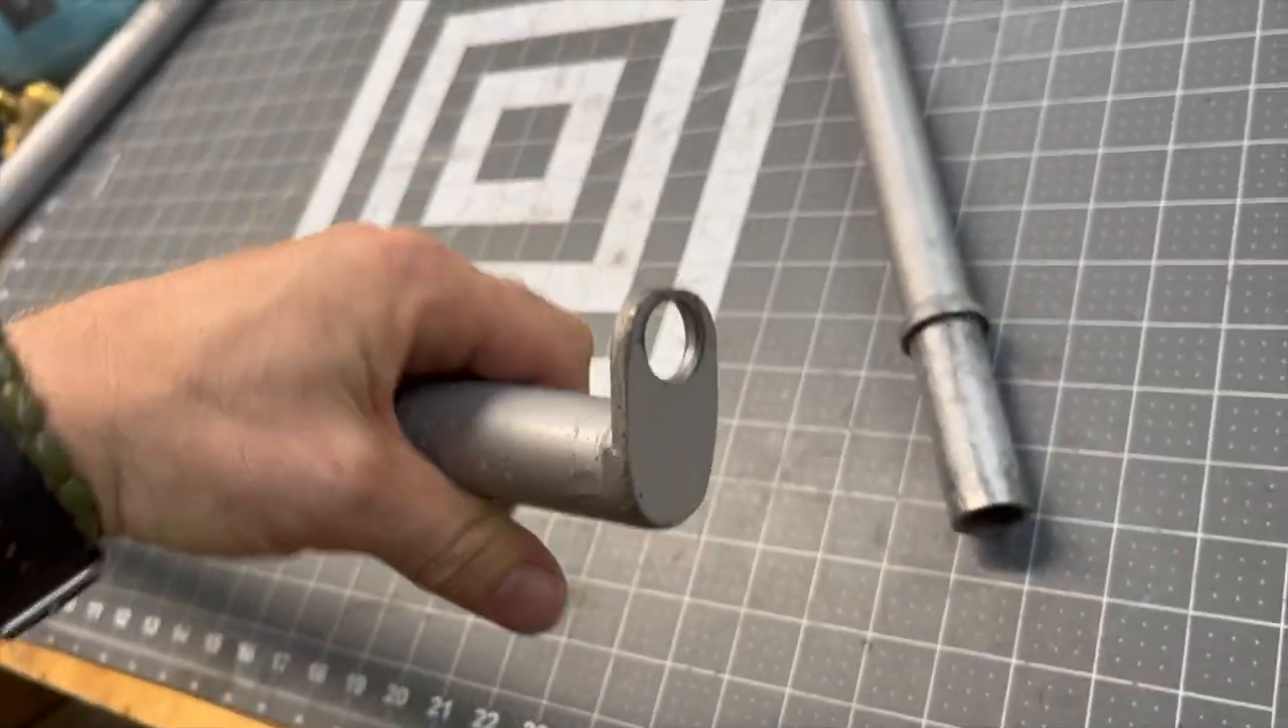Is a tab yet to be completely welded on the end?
No.